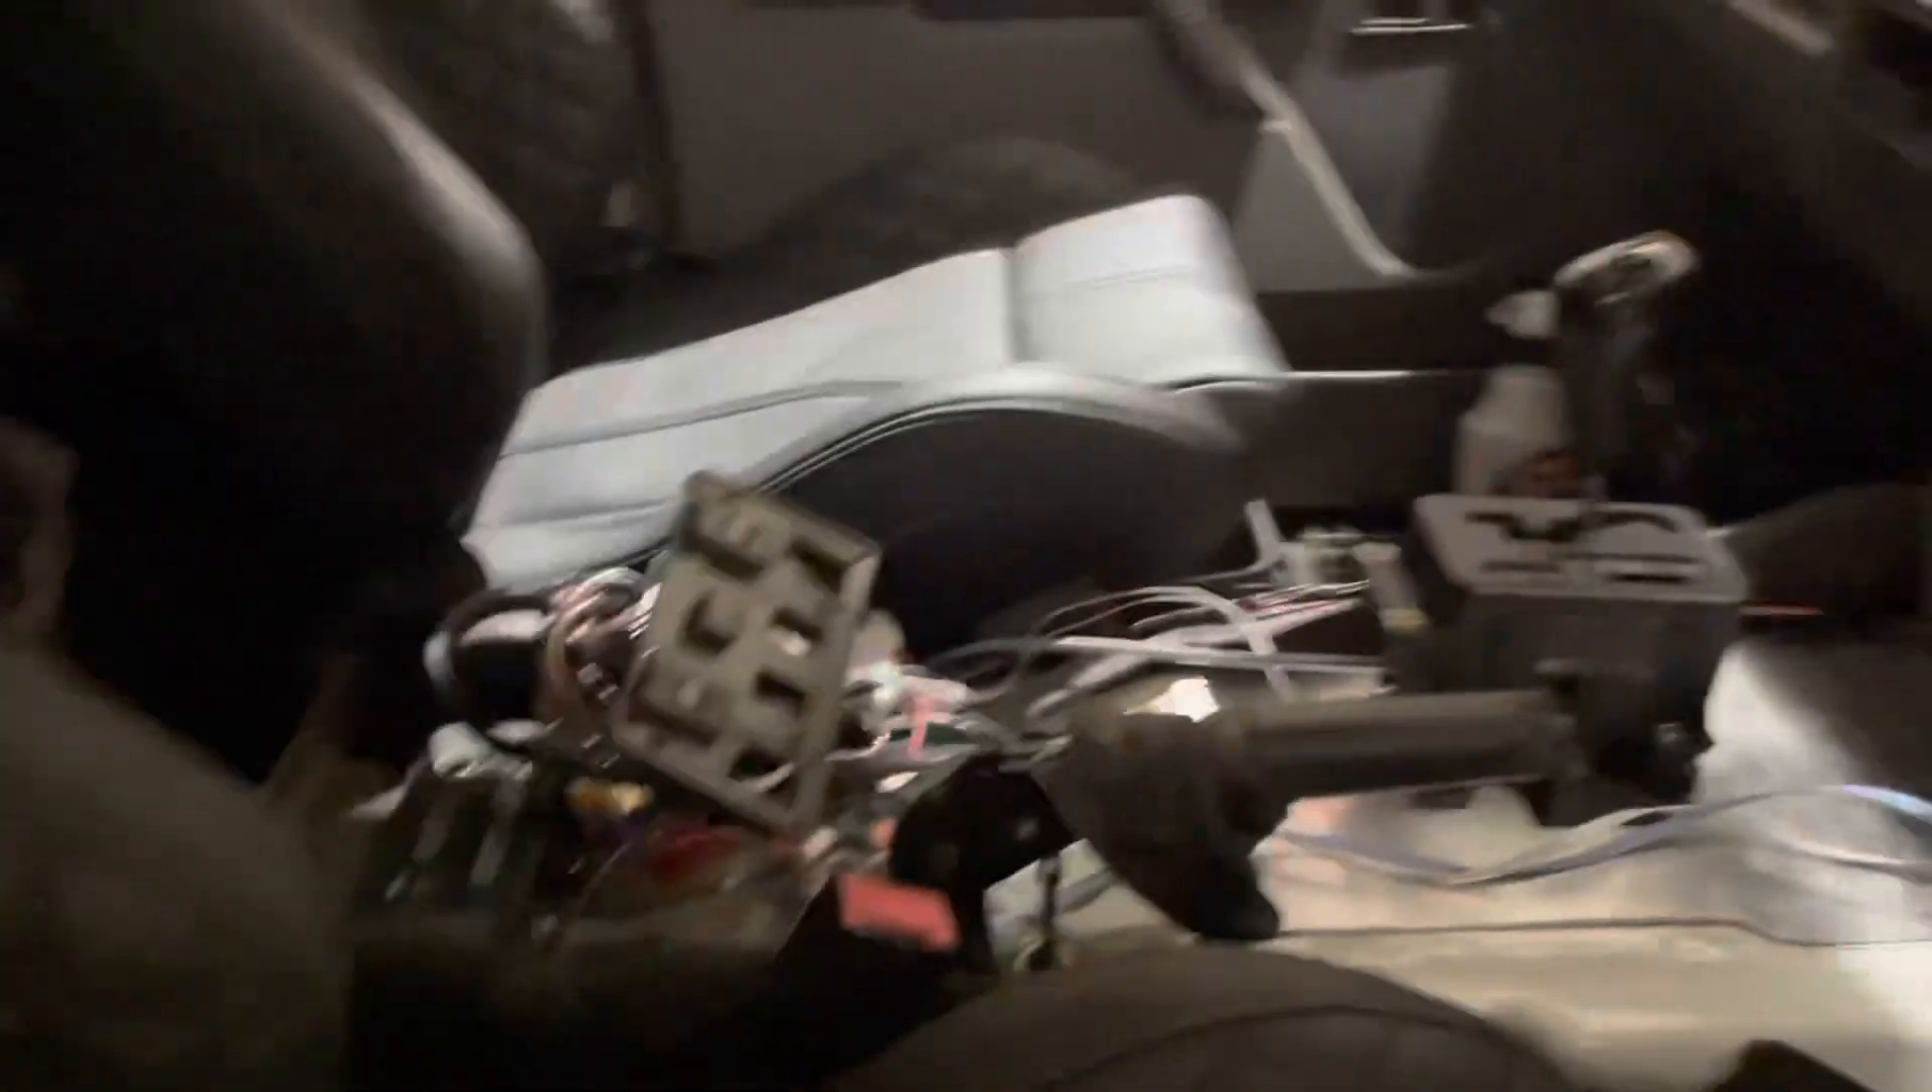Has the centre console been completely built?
No.